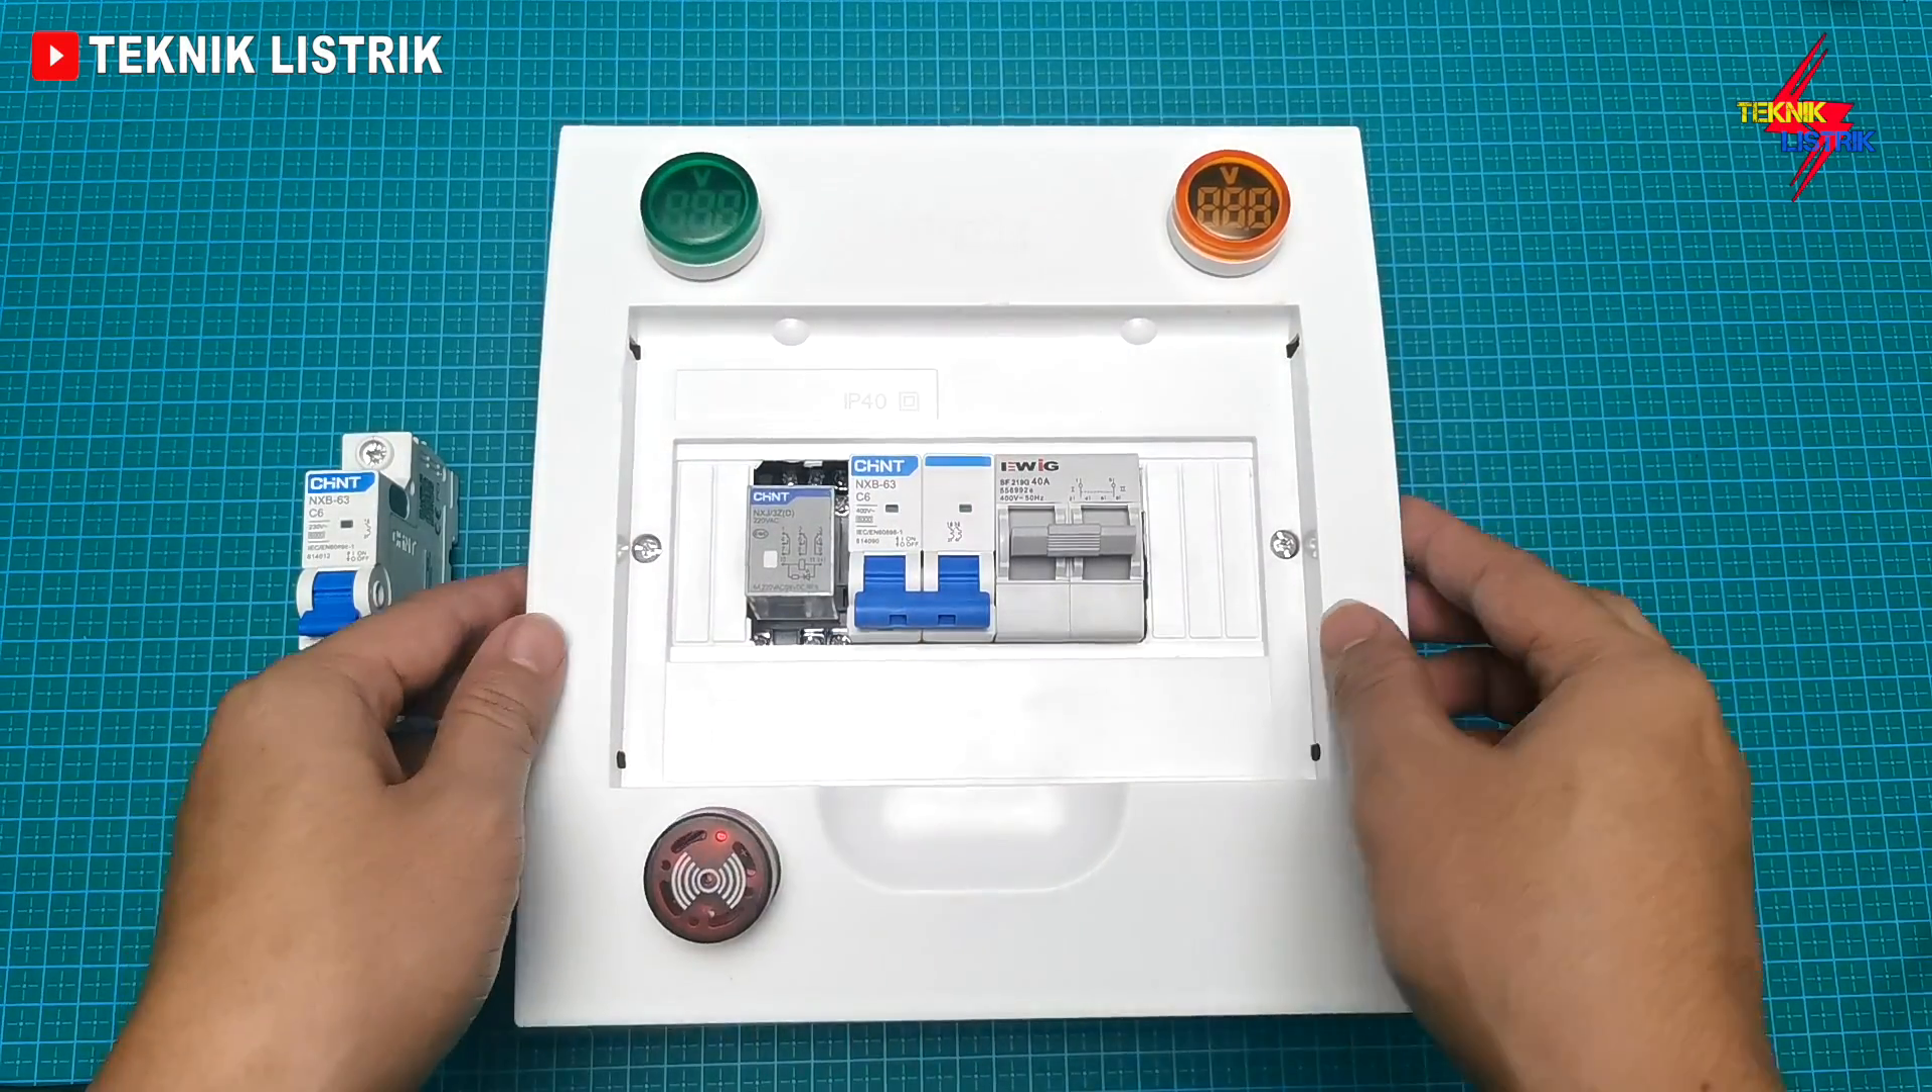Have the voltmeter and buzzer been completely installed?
Yes.